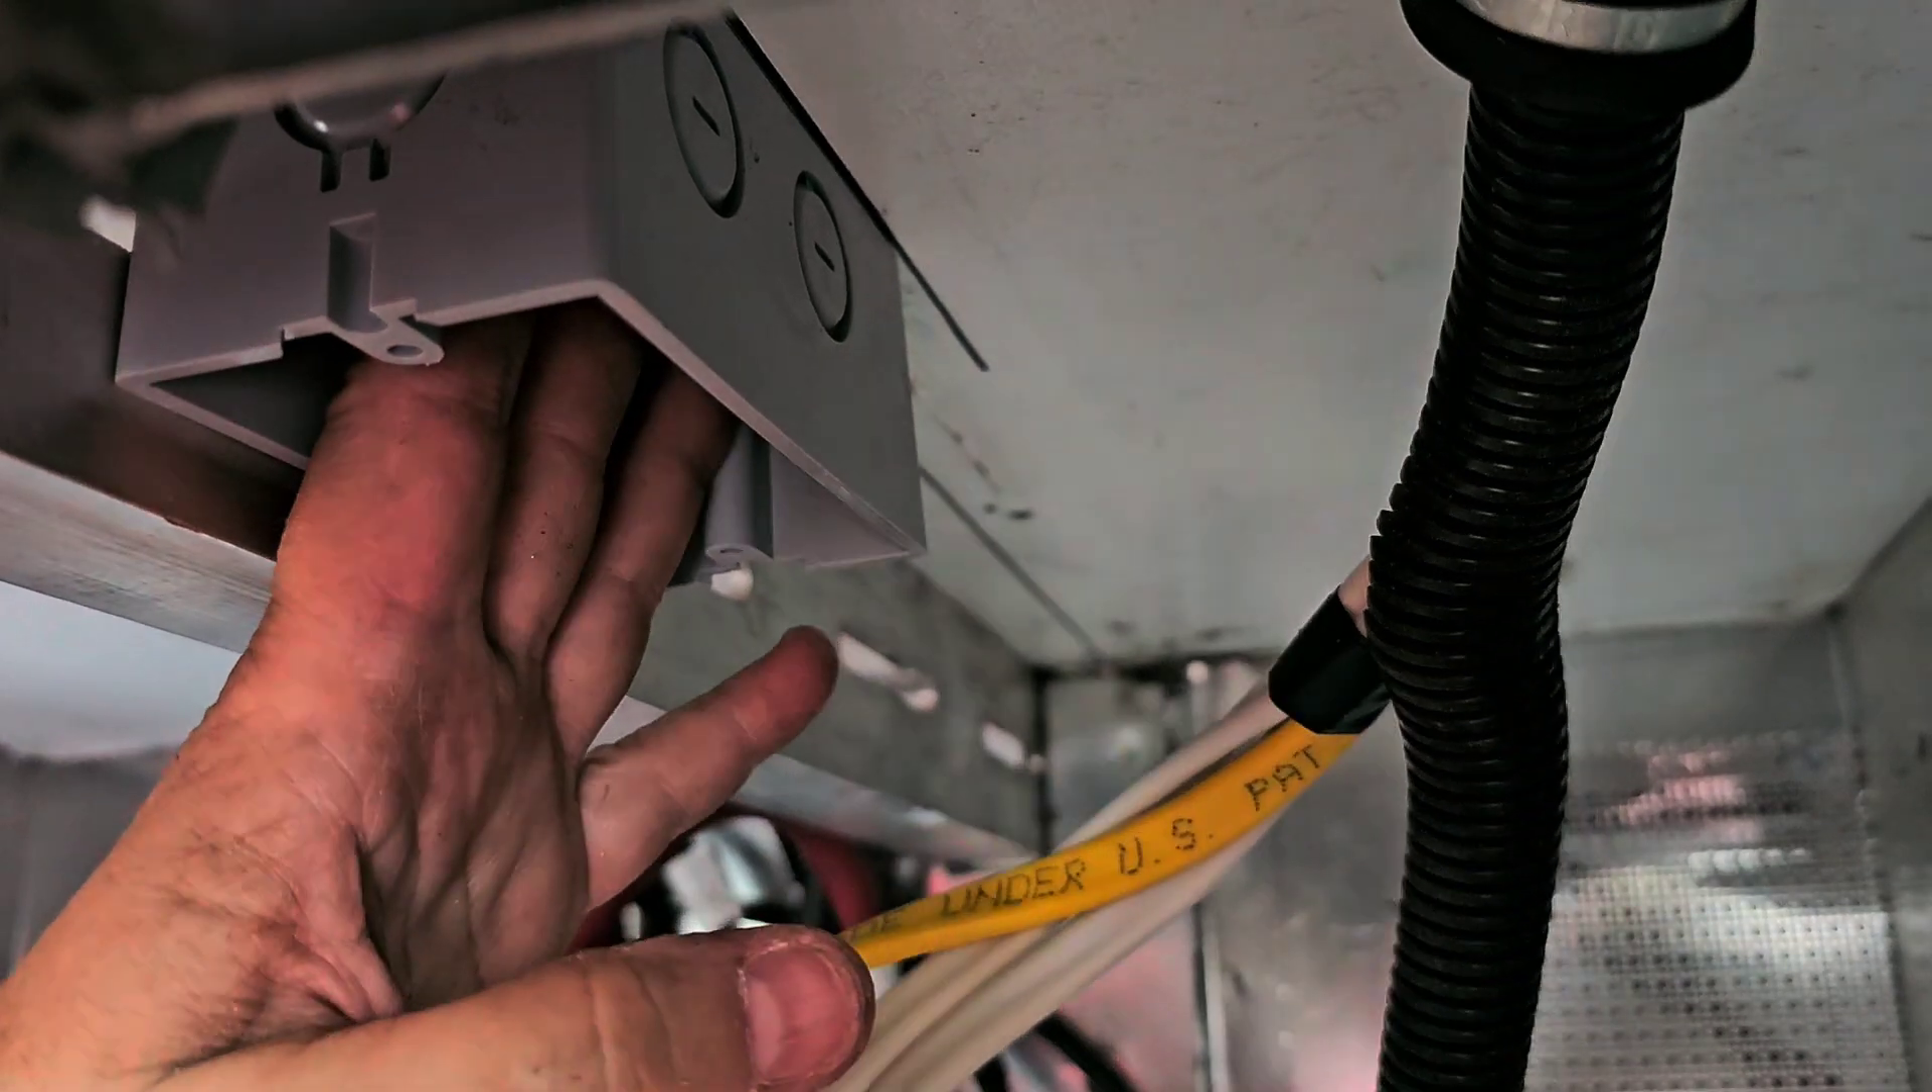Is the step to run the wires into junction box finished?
No.